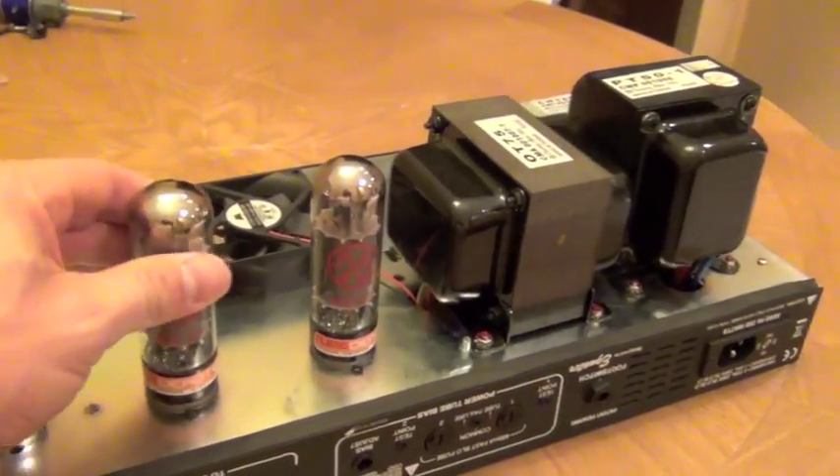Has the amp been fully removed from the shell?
Yes.